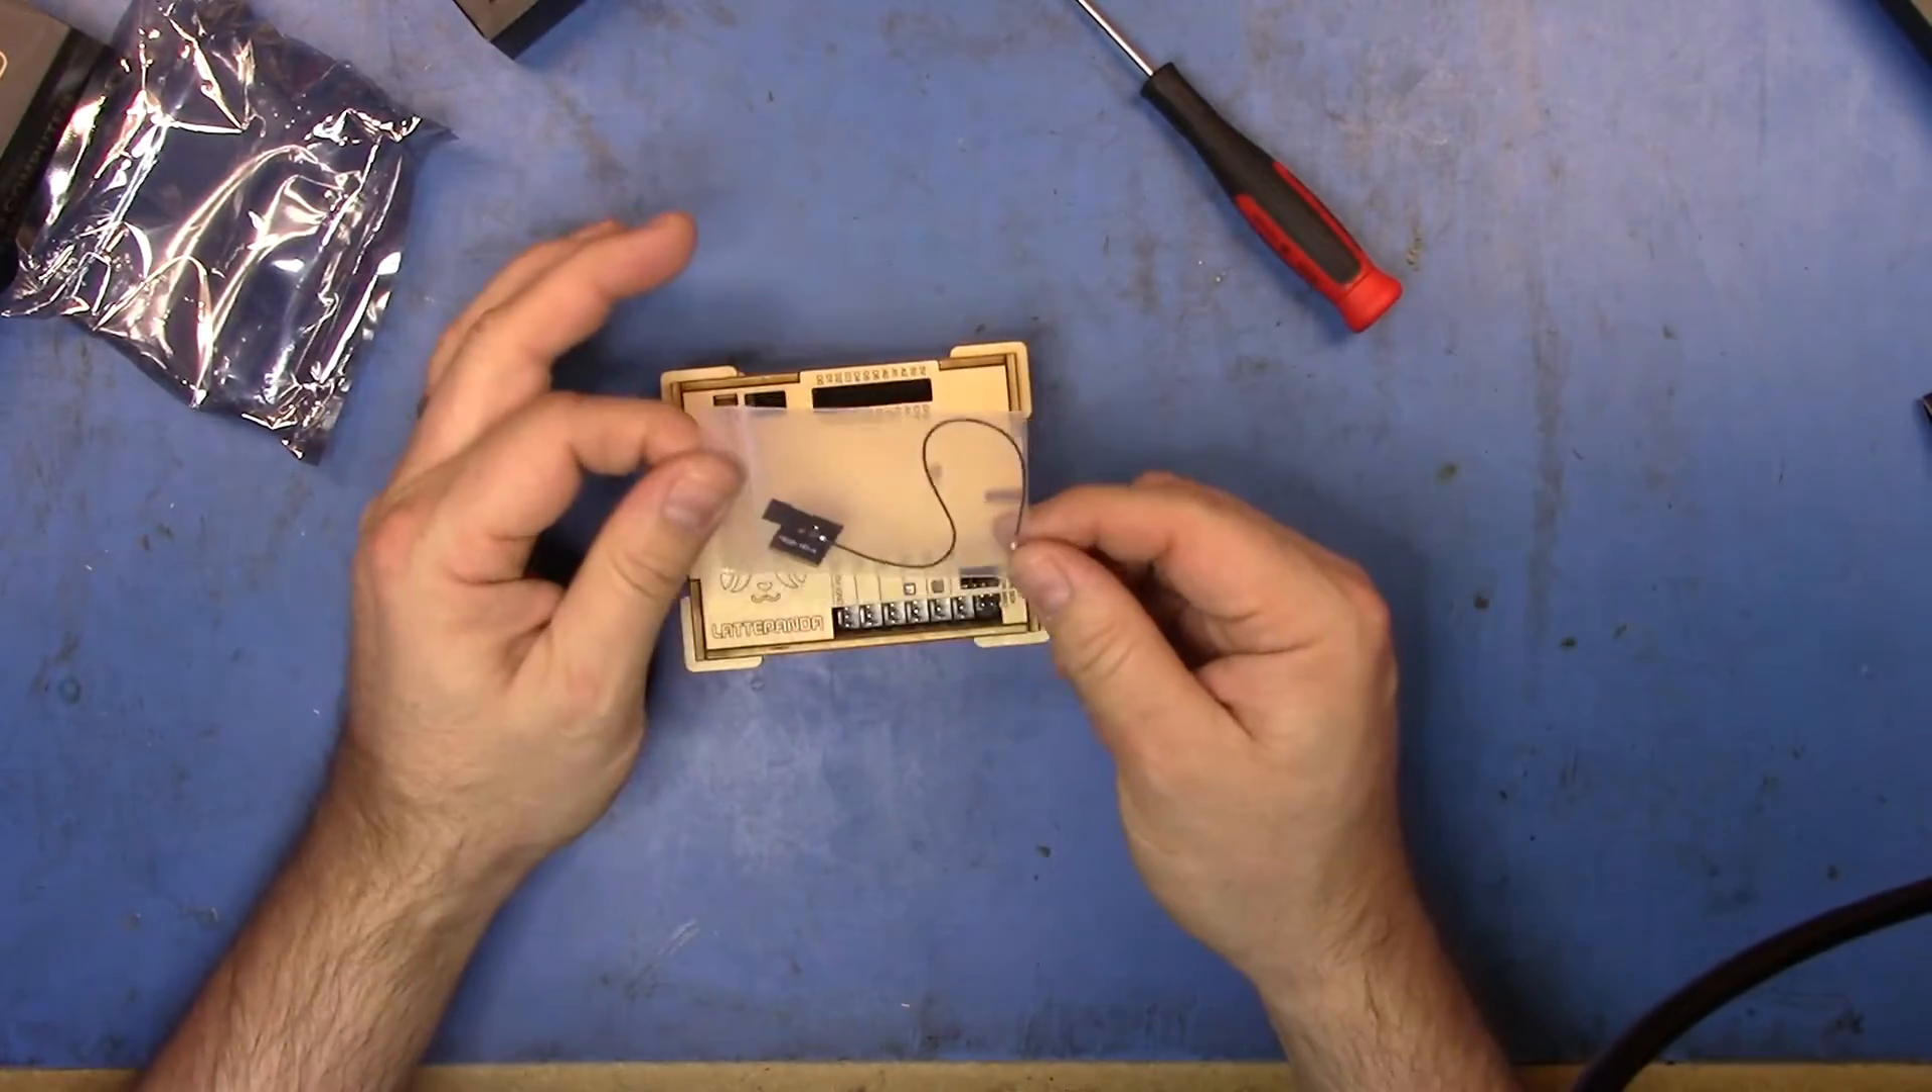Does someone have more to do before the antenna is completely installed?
Yes.